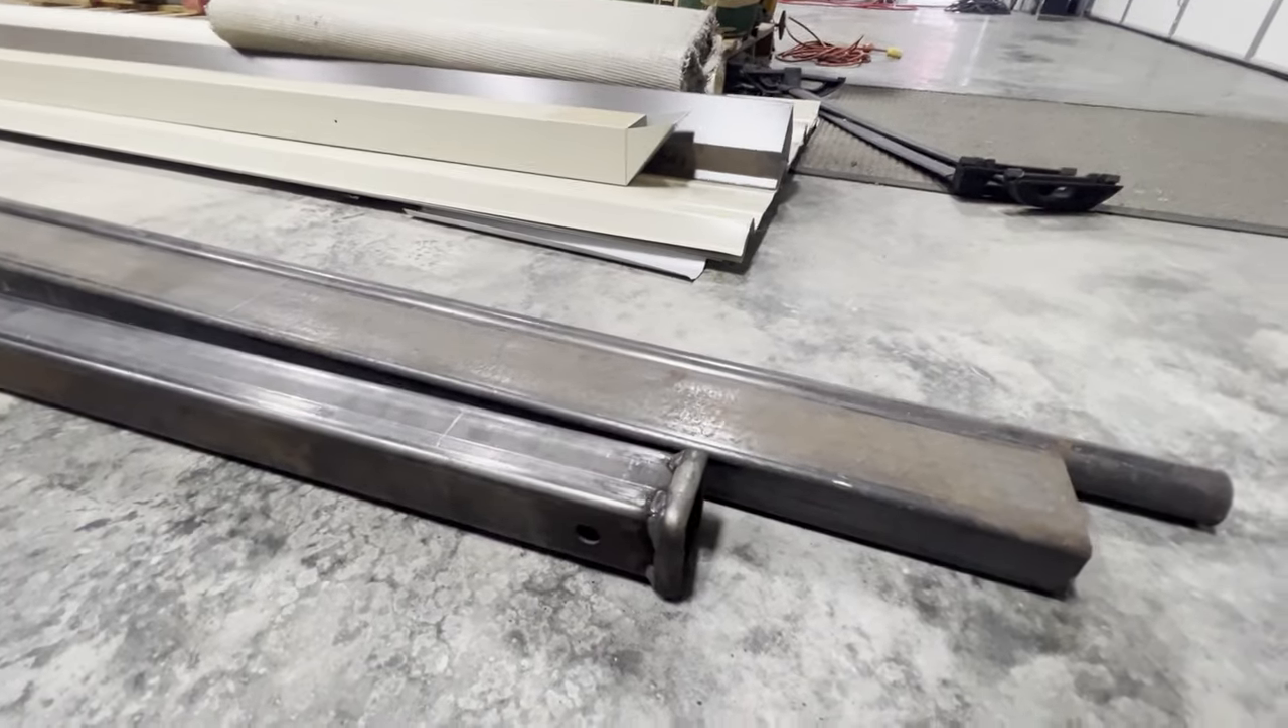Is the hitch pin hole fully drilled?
Yes.